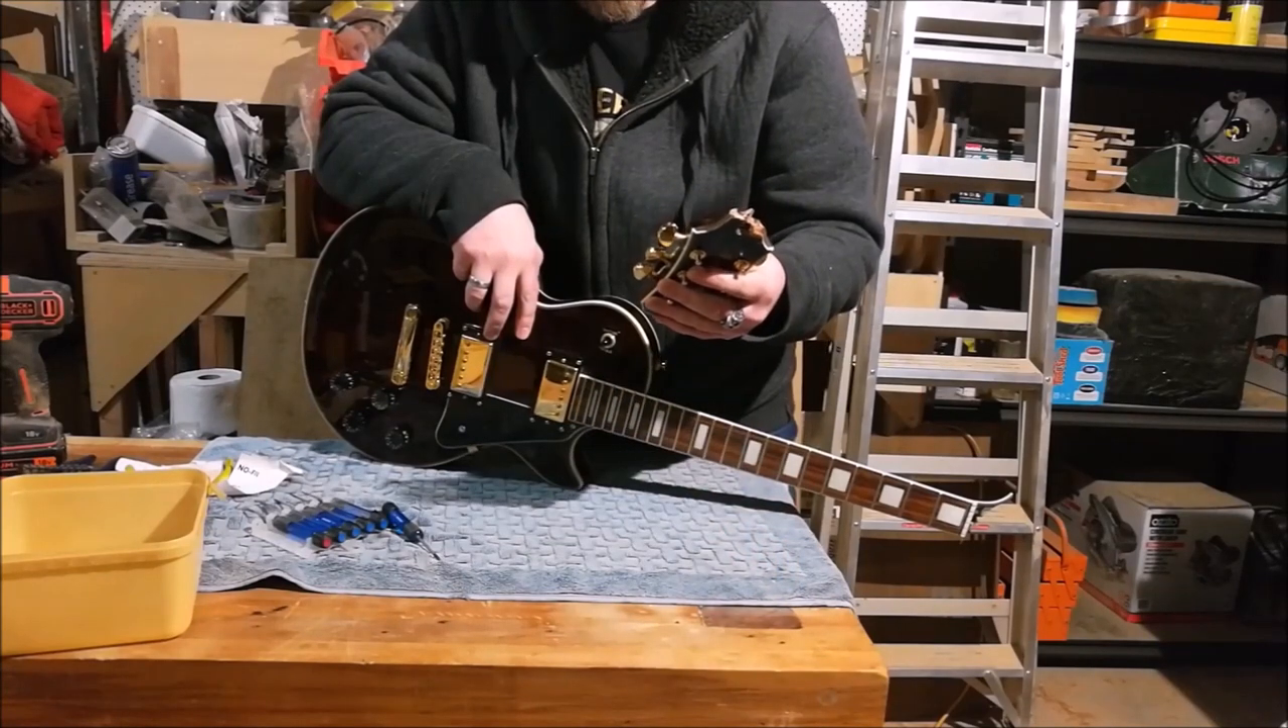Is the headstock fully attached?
No.